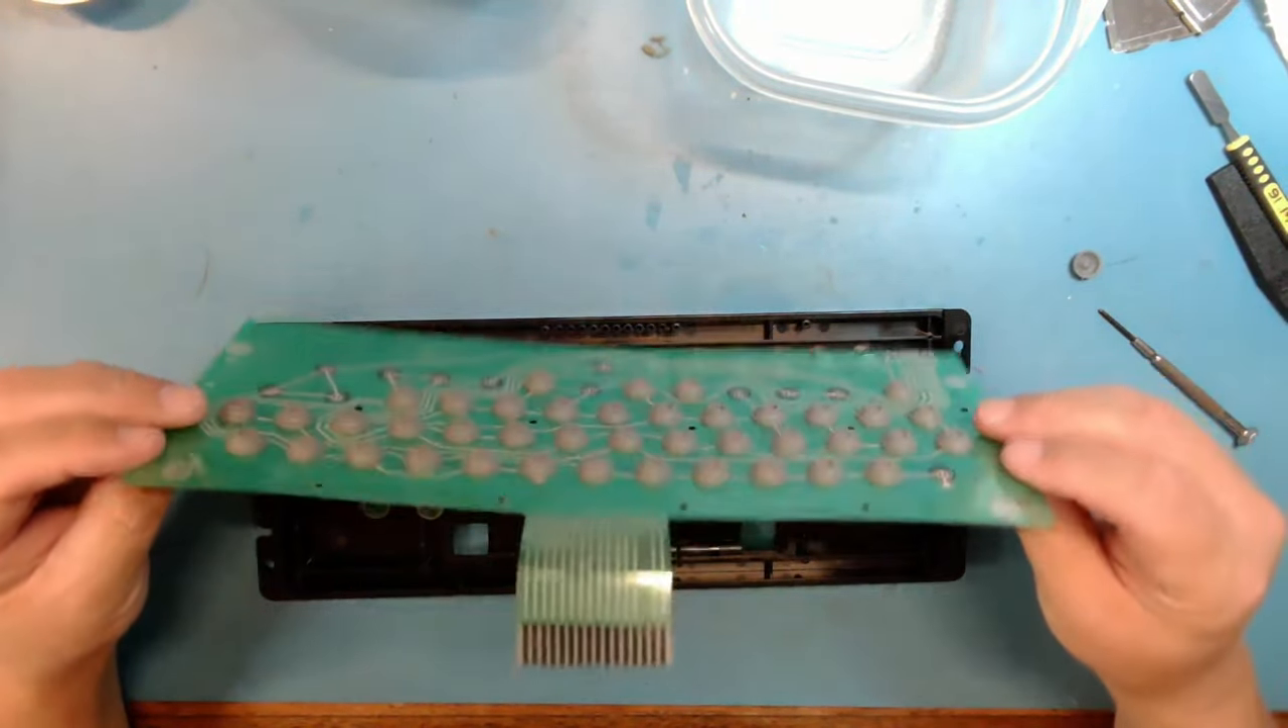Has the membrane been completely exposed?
Yes.